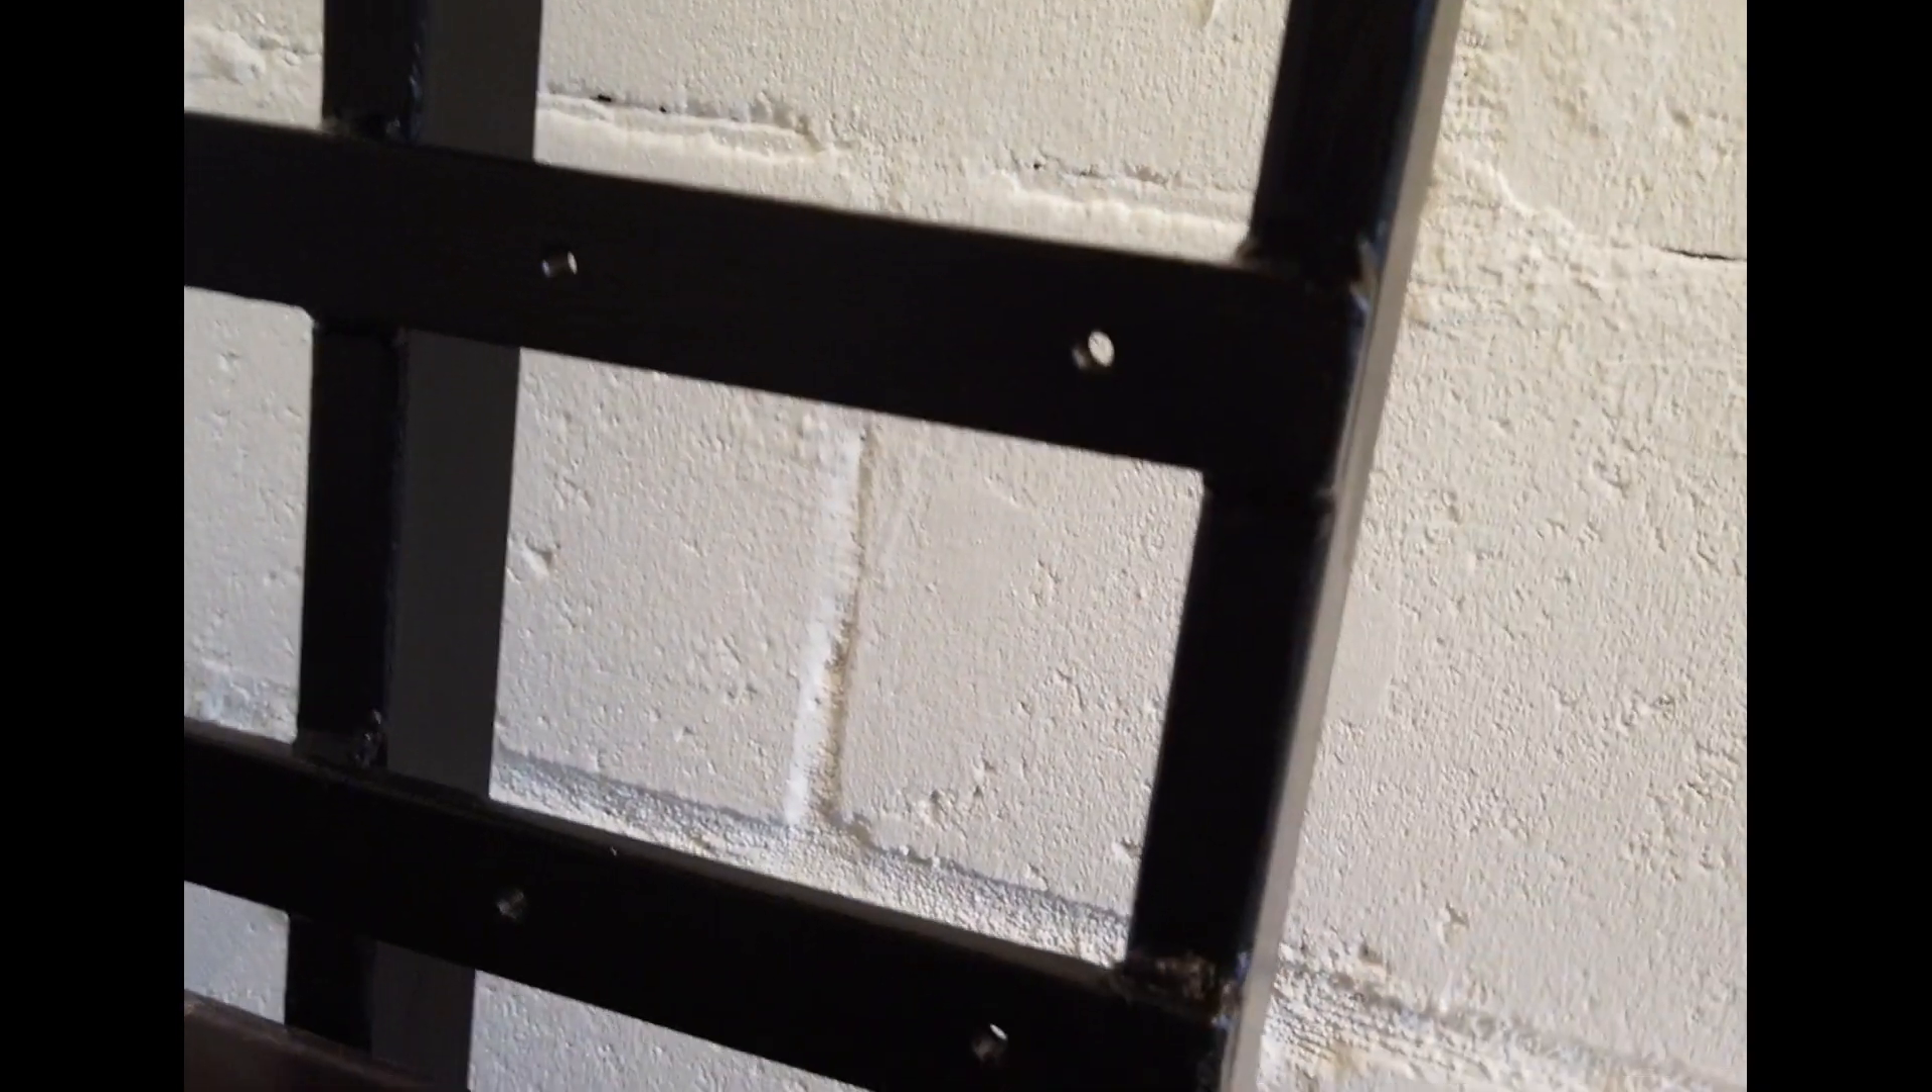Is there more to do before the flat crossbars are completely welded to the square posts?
No.